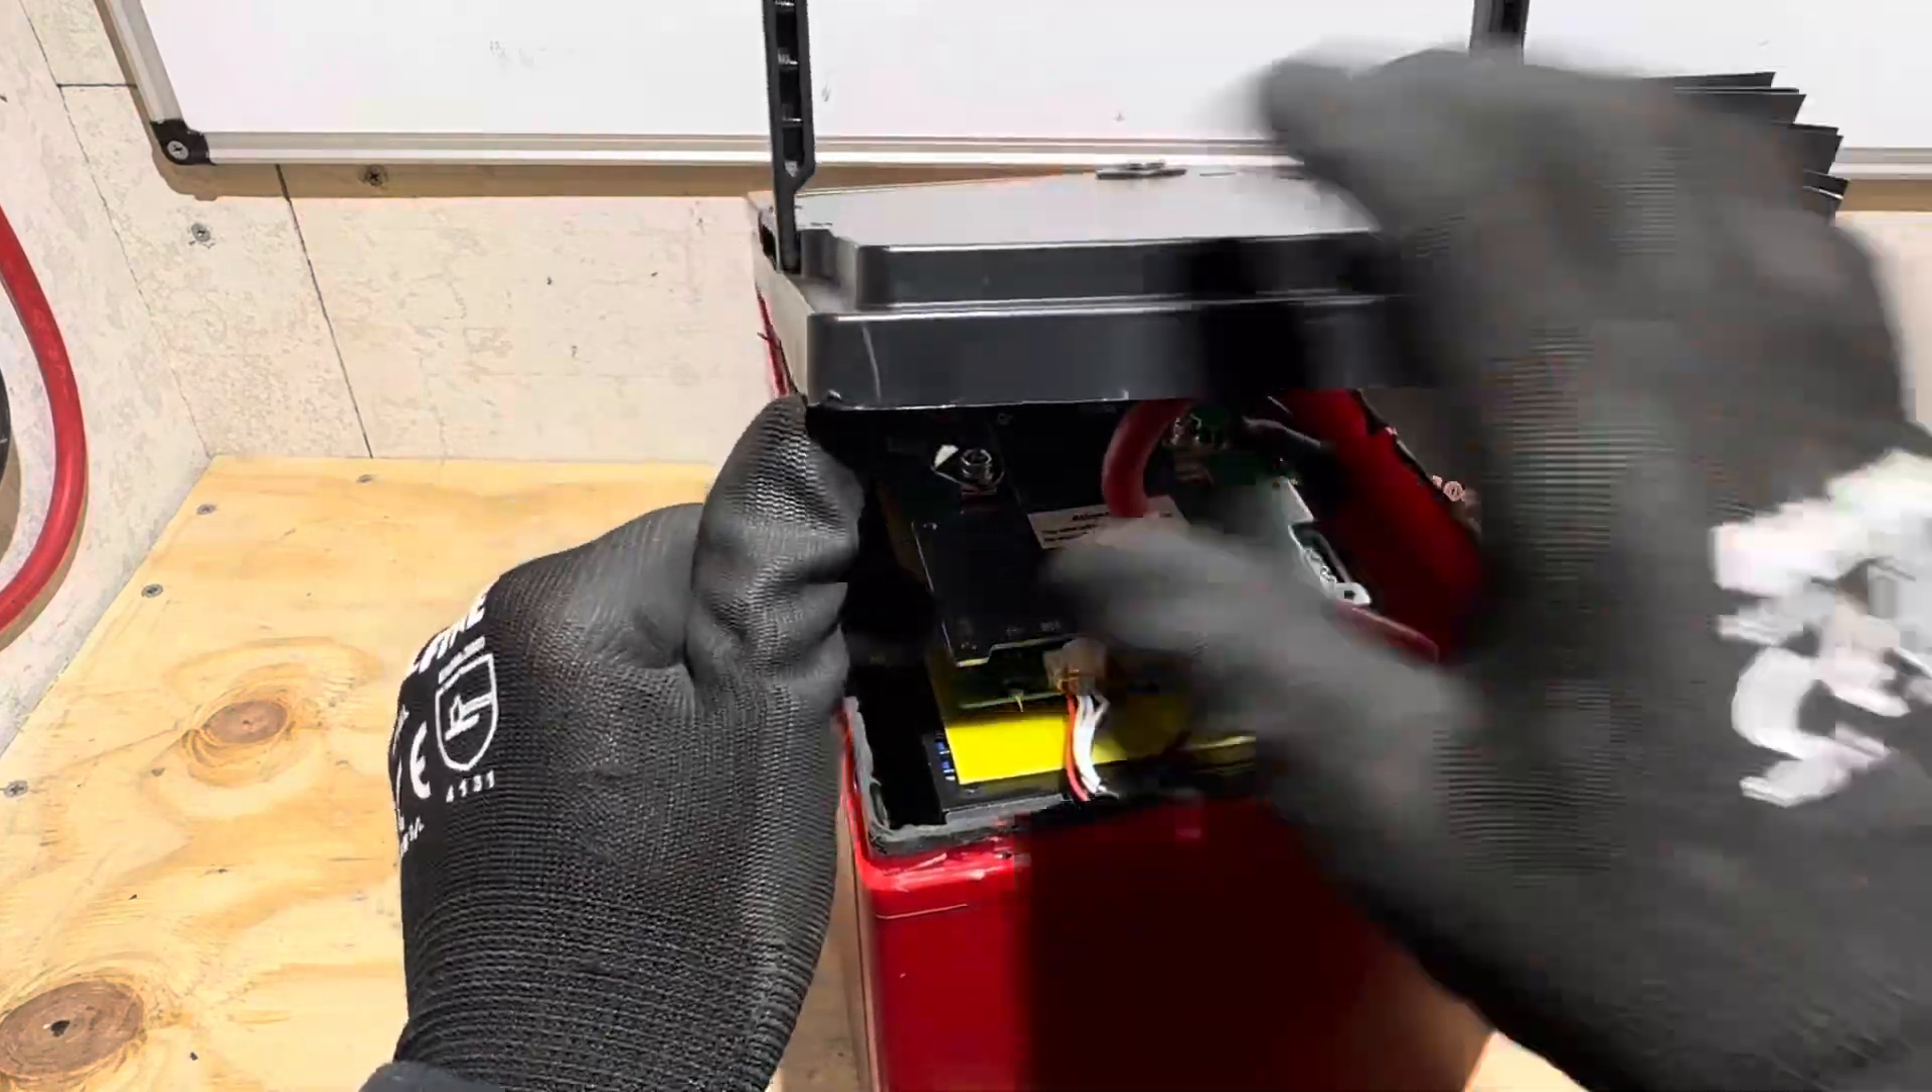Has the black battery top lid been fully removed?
No.